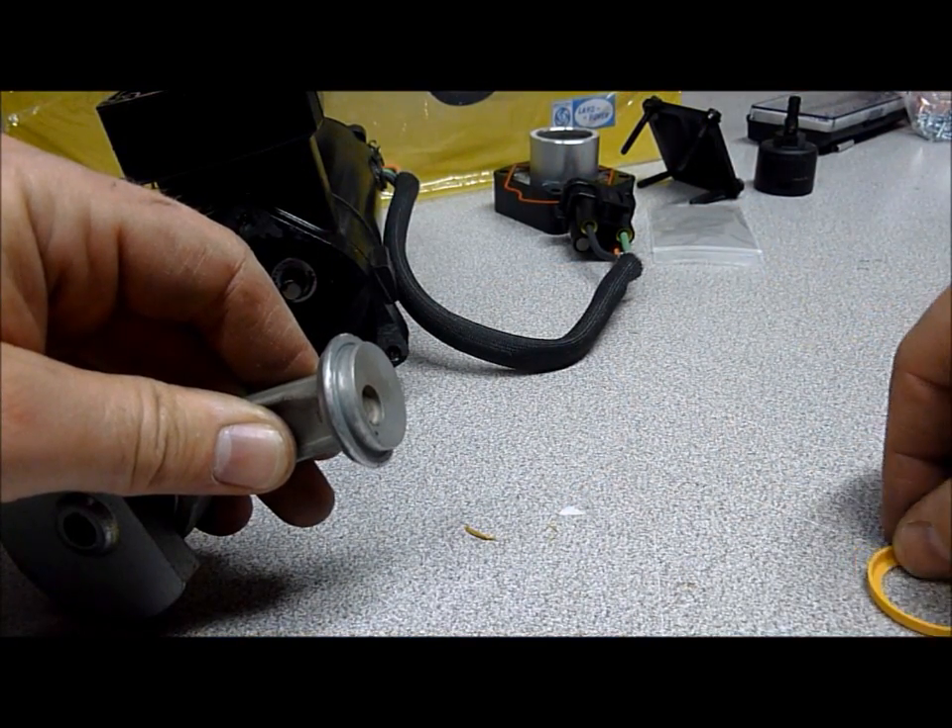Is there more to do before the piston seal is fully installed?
Yes.